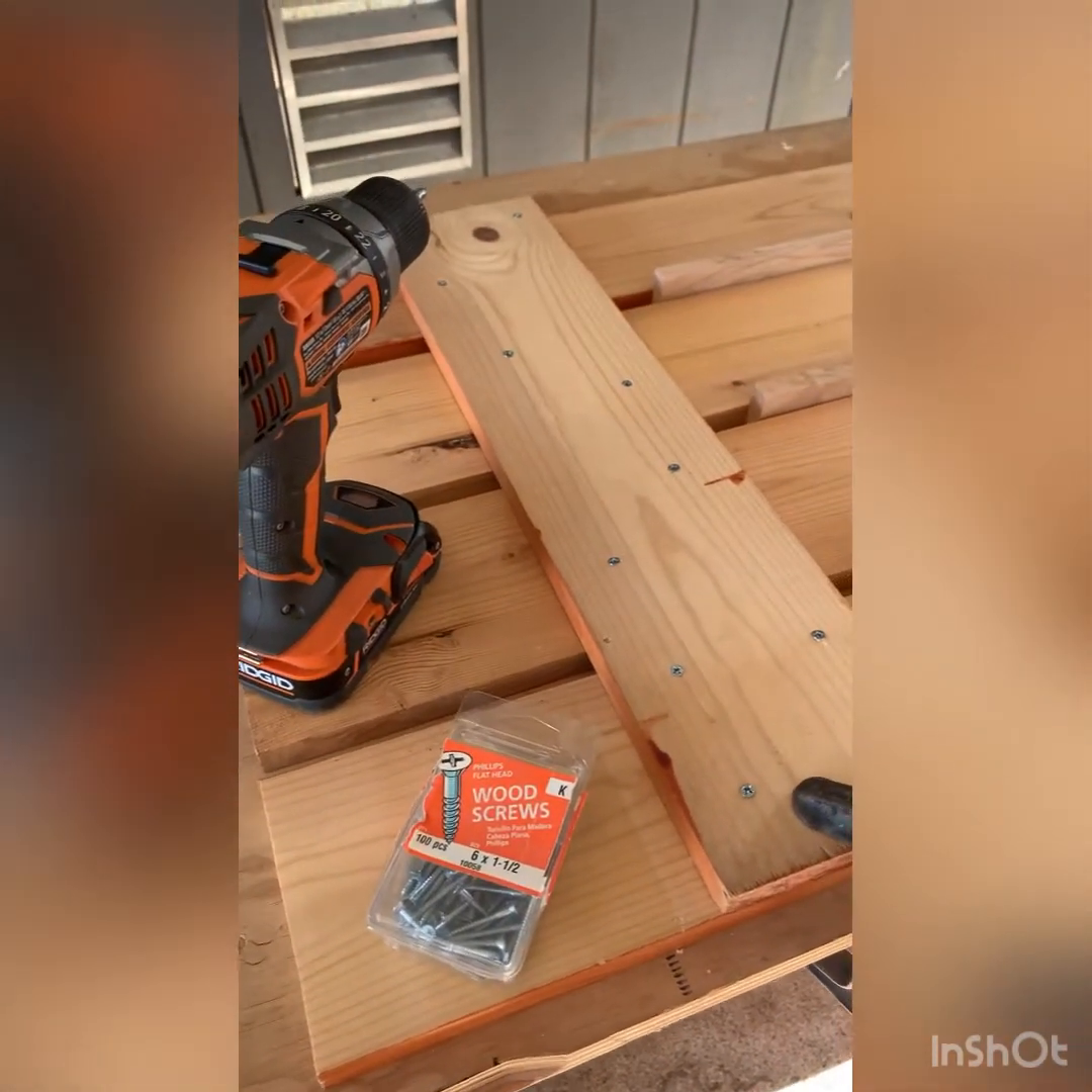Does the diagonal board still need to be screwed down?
No.